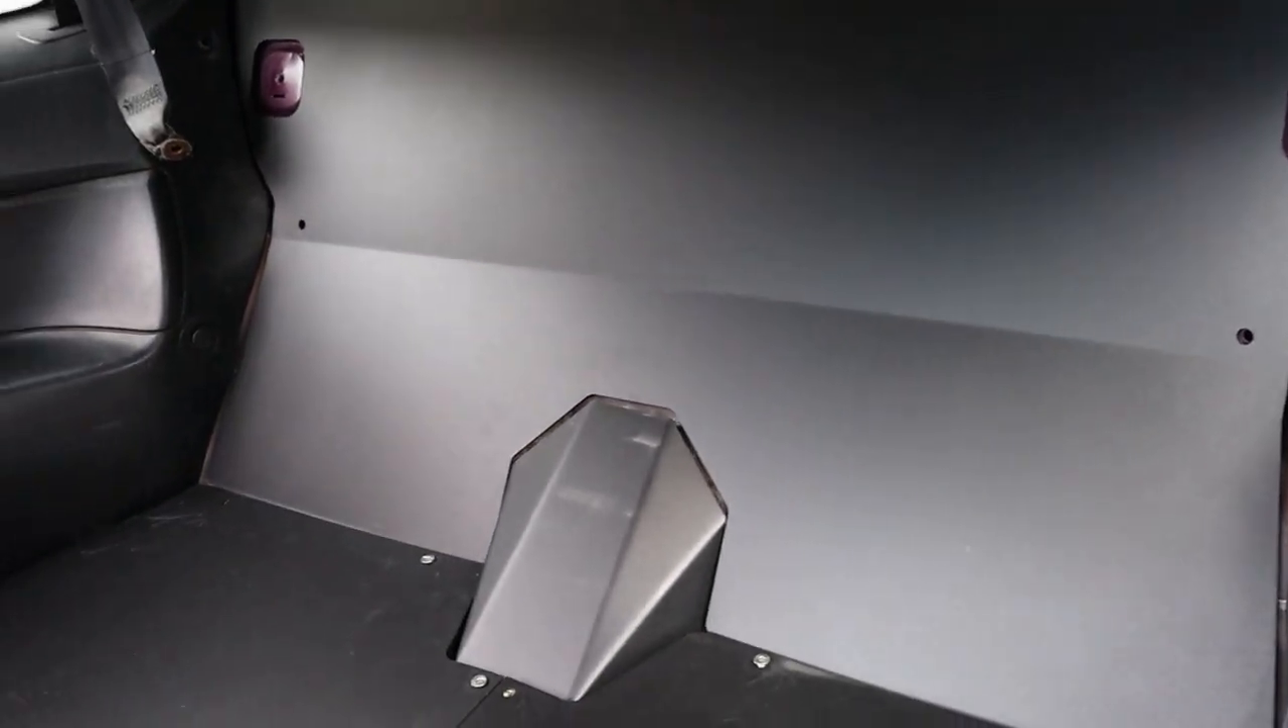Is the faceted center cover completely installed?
Yes.